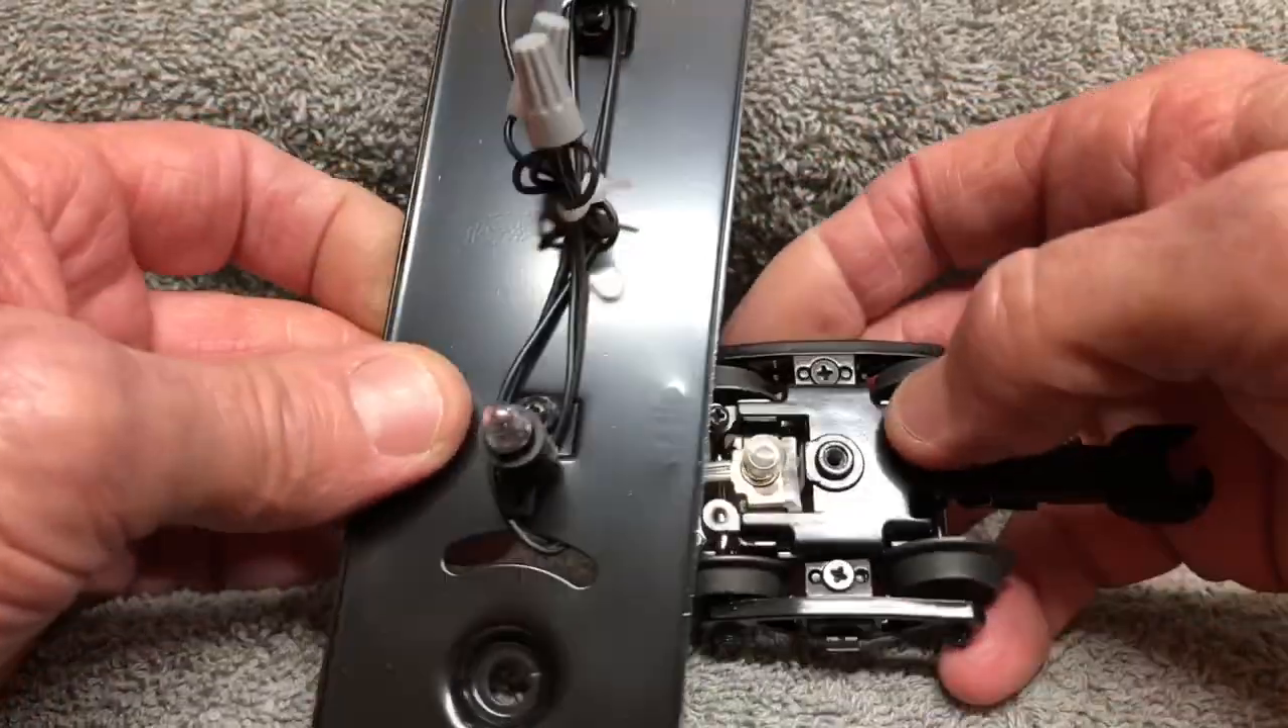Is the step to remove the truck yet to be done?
No.